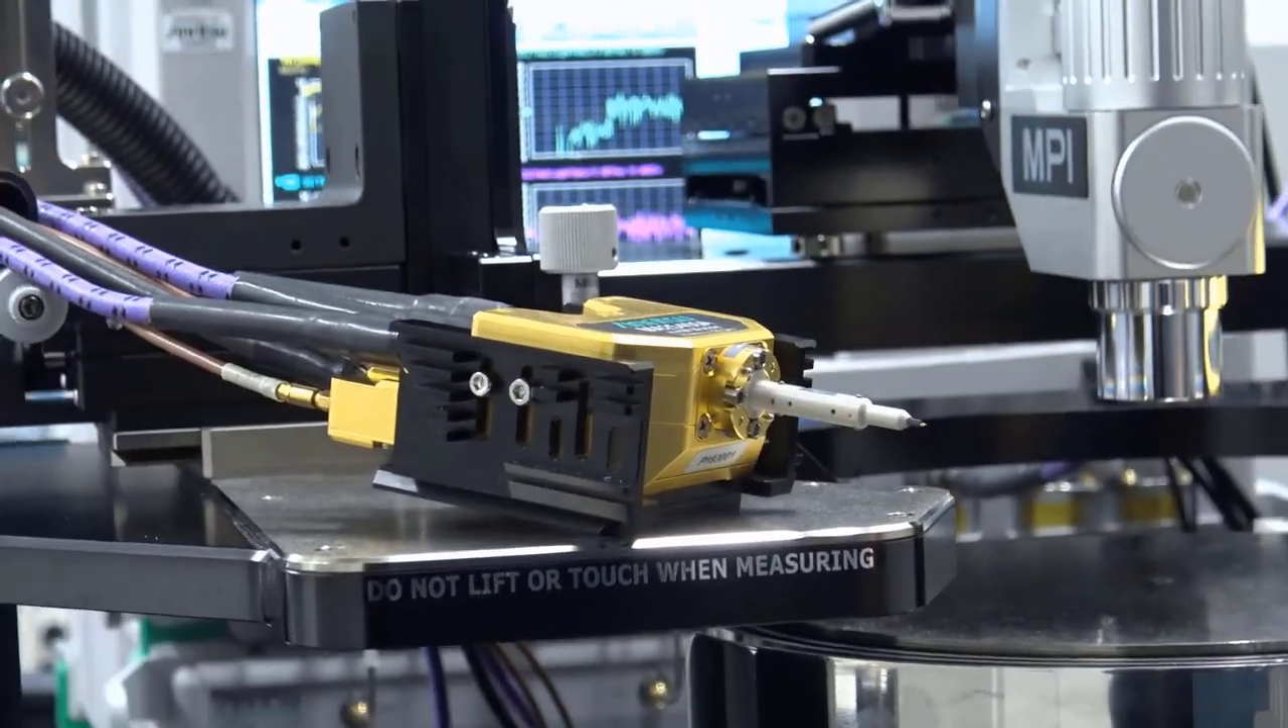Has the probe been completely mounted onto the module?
Yes.